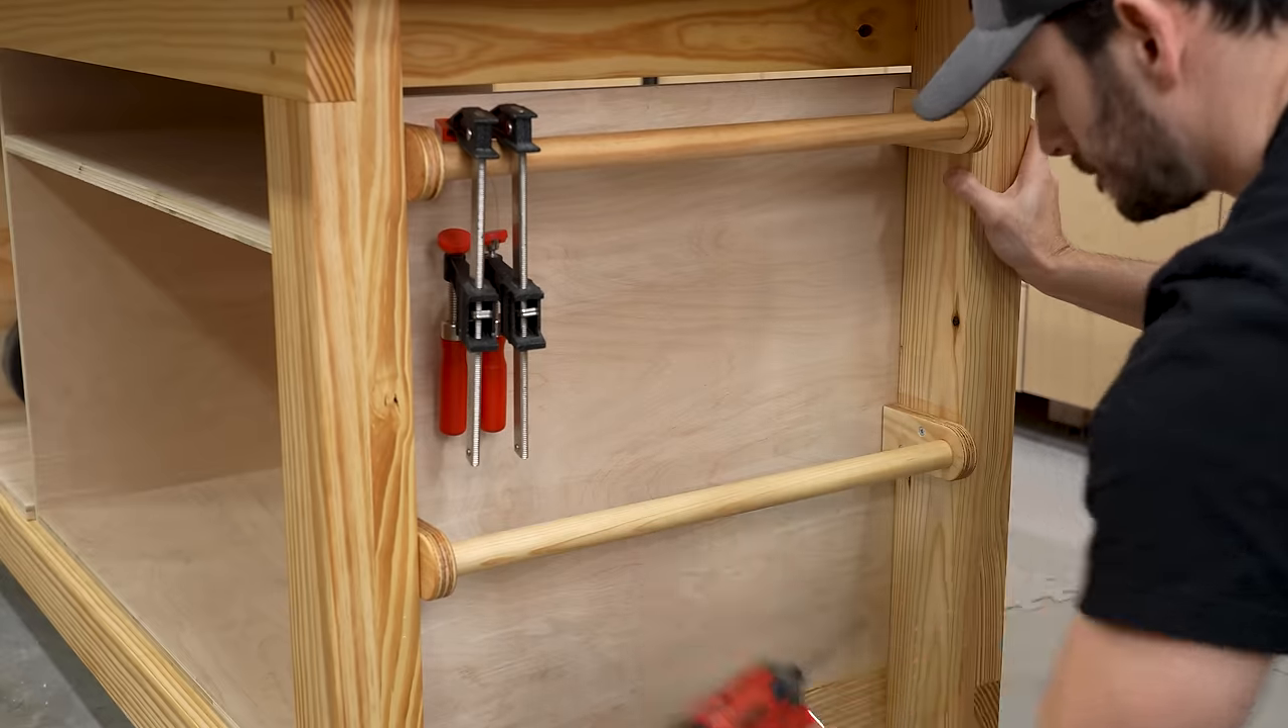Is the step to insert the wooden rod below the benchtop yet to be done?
No.